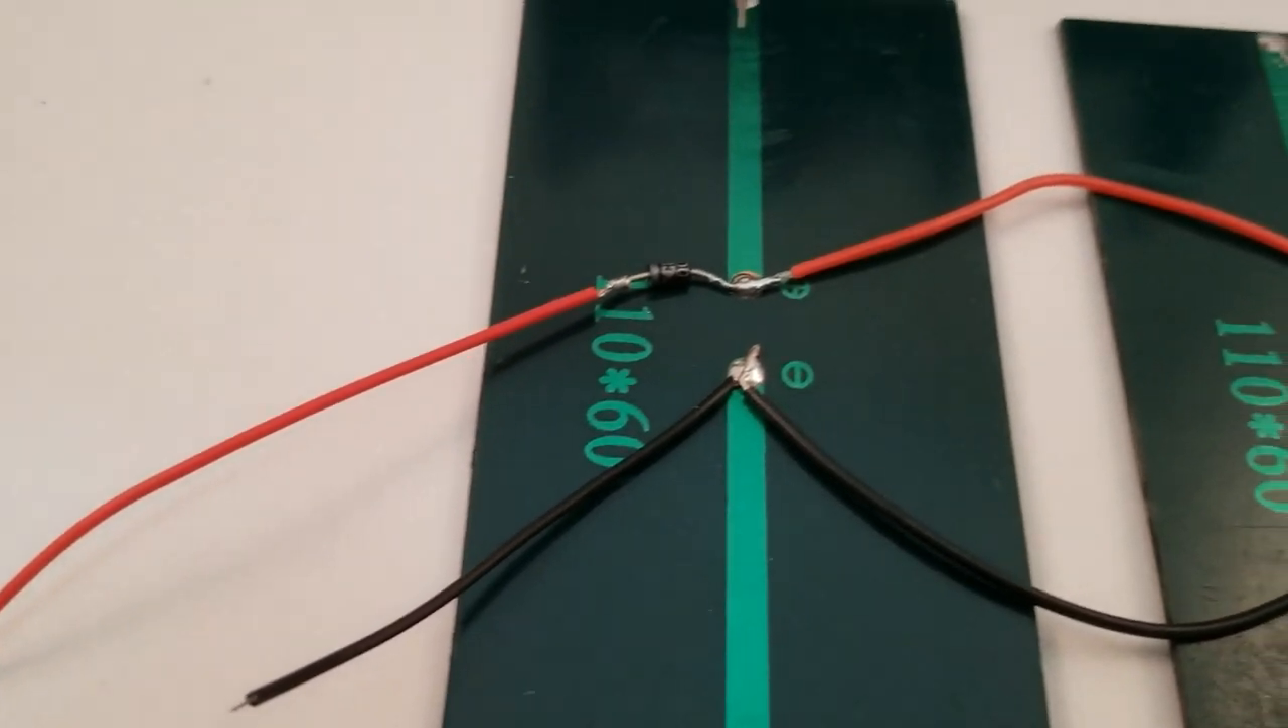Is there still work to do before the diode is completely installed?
No.